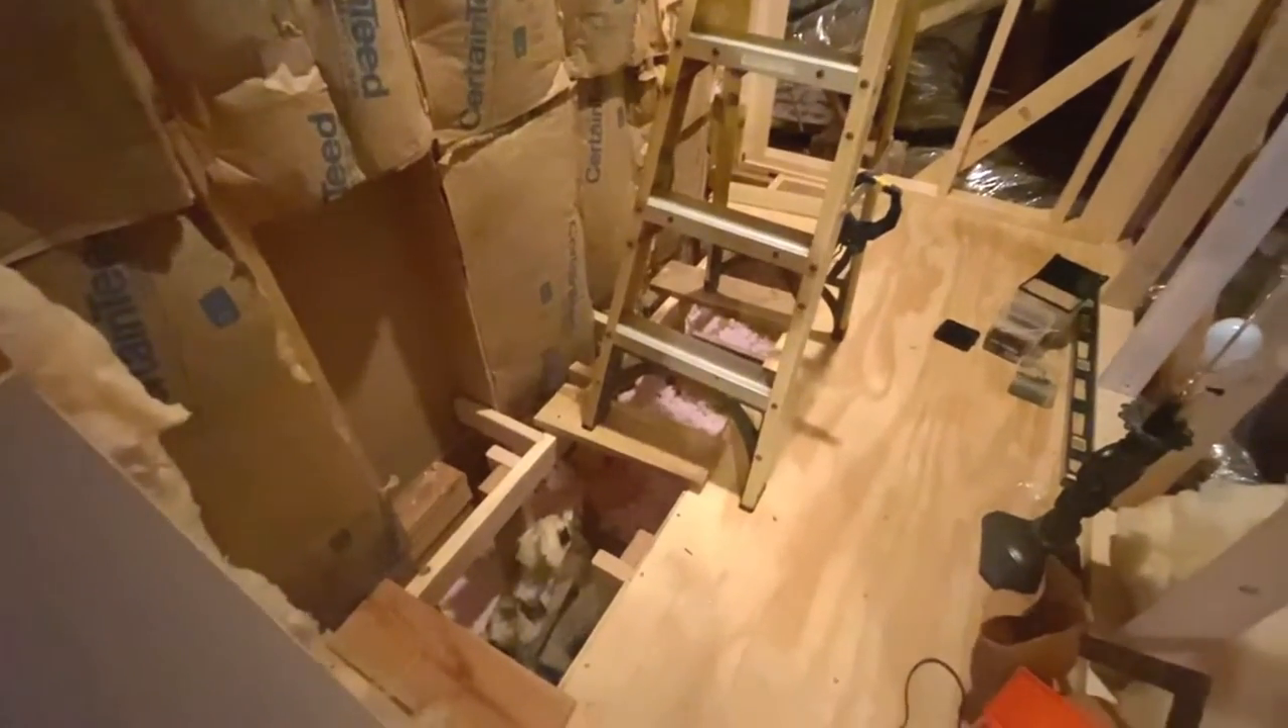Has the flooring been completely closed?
No.